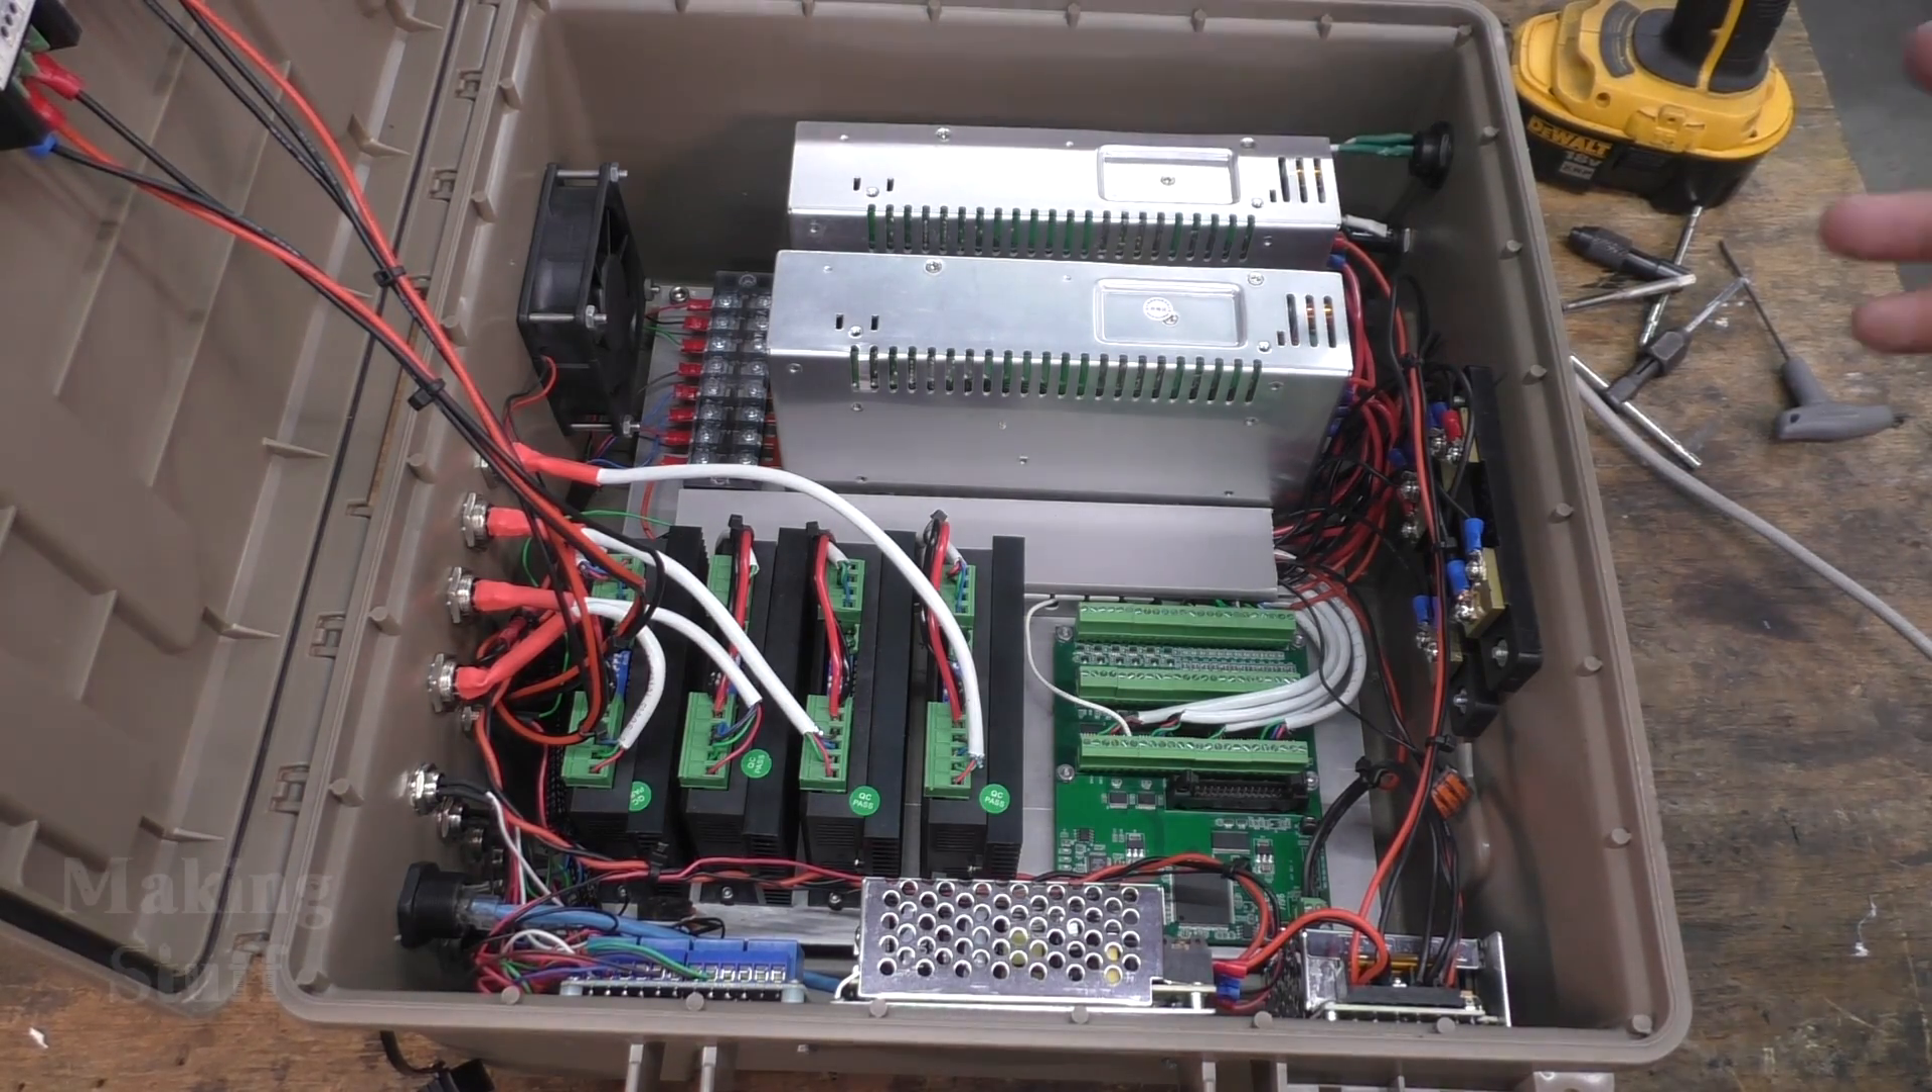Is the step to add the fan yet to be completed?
No.